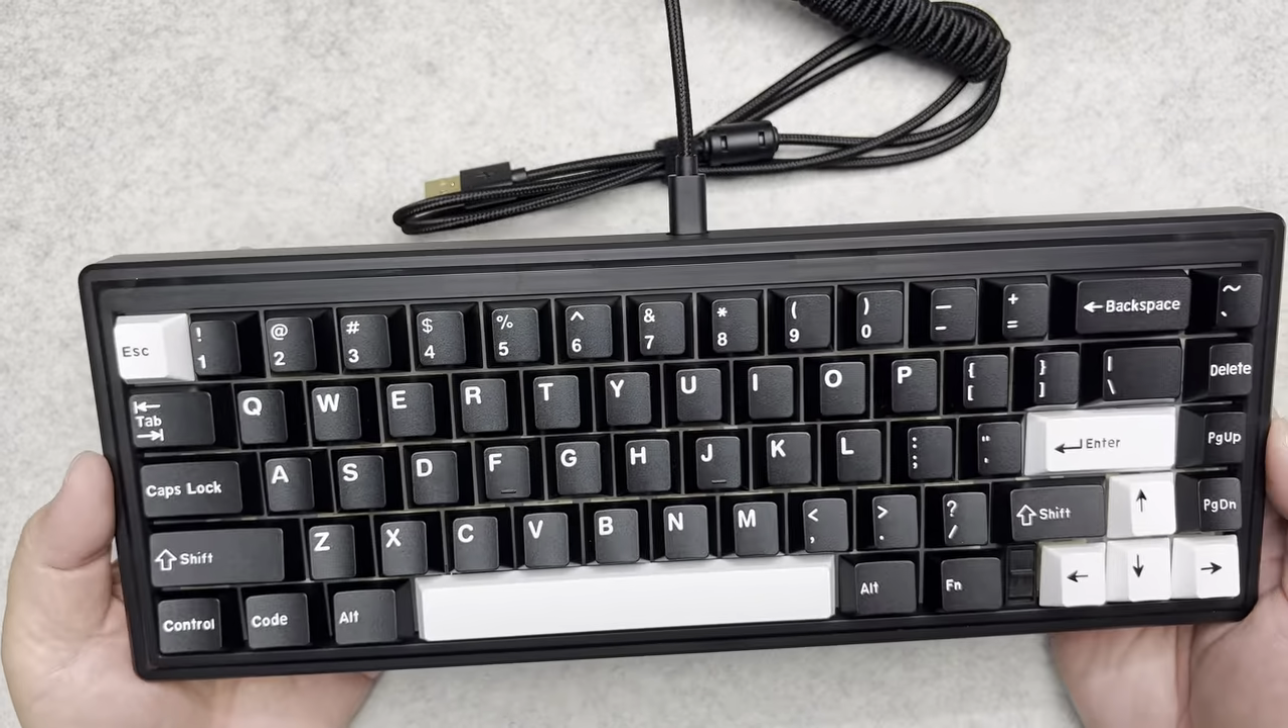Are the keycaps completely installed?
Yes.